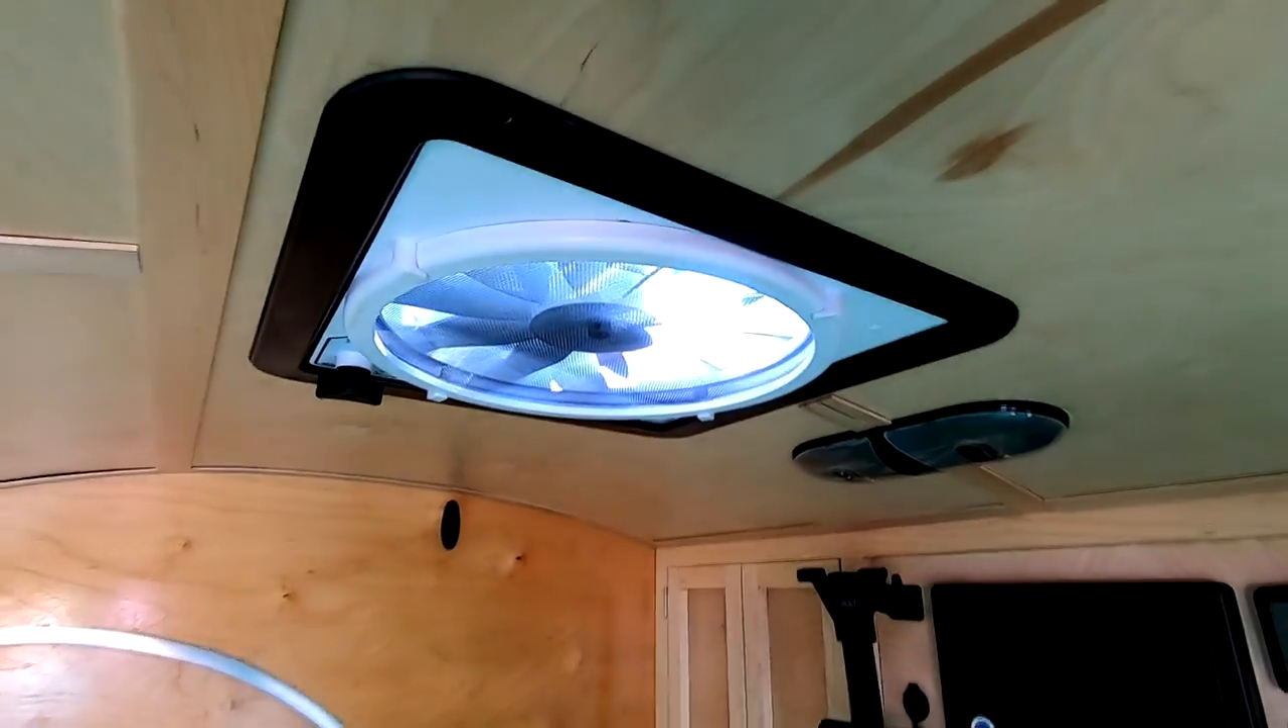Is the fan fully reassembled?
Yes.